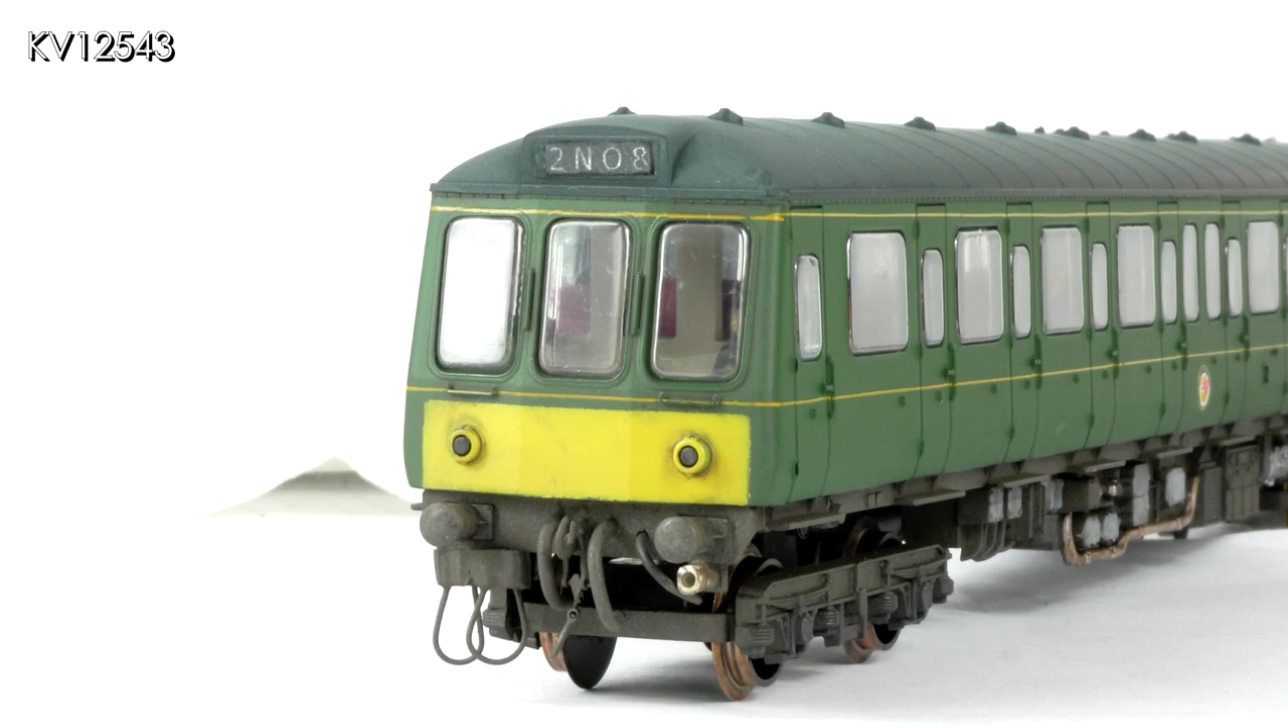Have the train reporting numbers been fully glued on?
Yes.